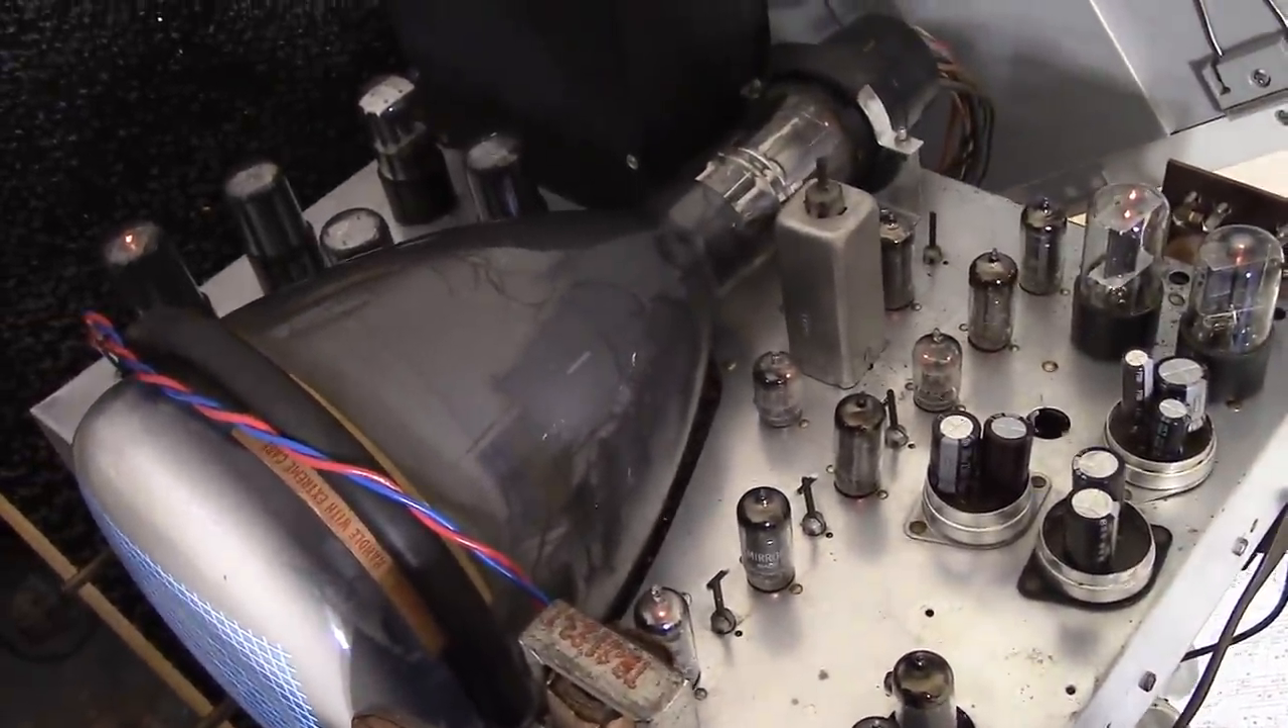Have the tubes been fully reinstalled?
Yes.